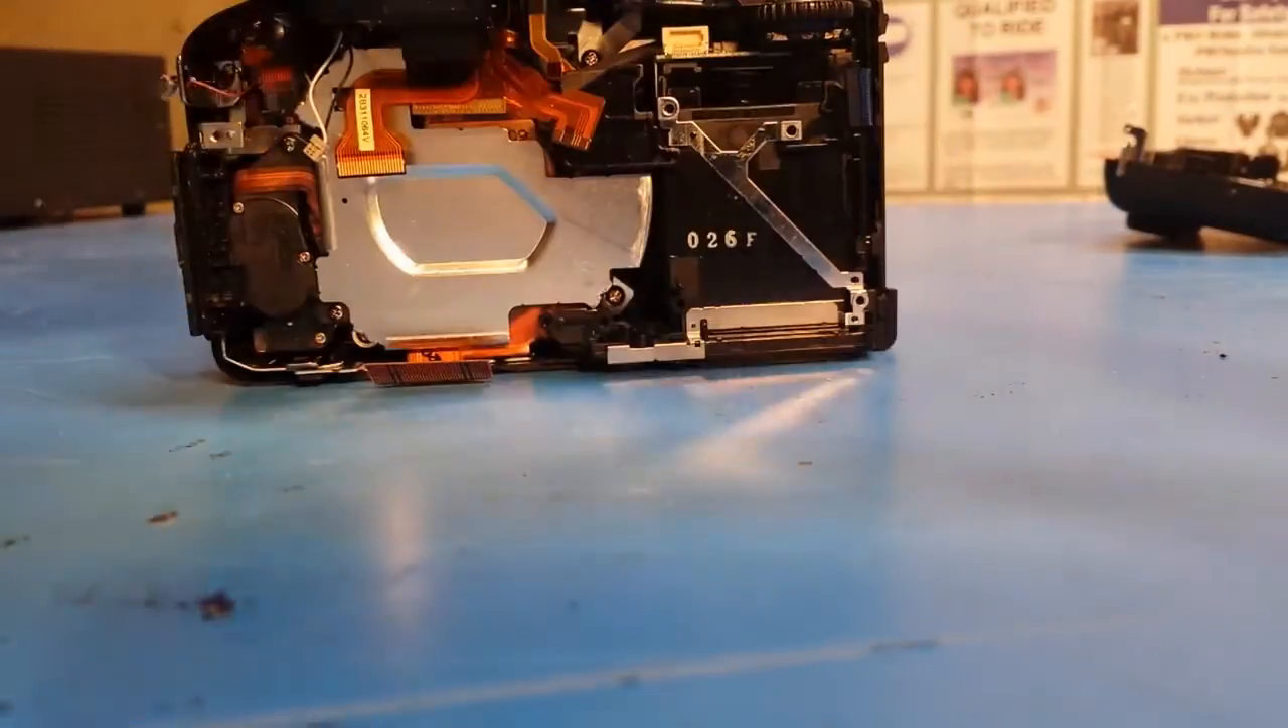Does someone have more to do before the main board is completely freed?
No.